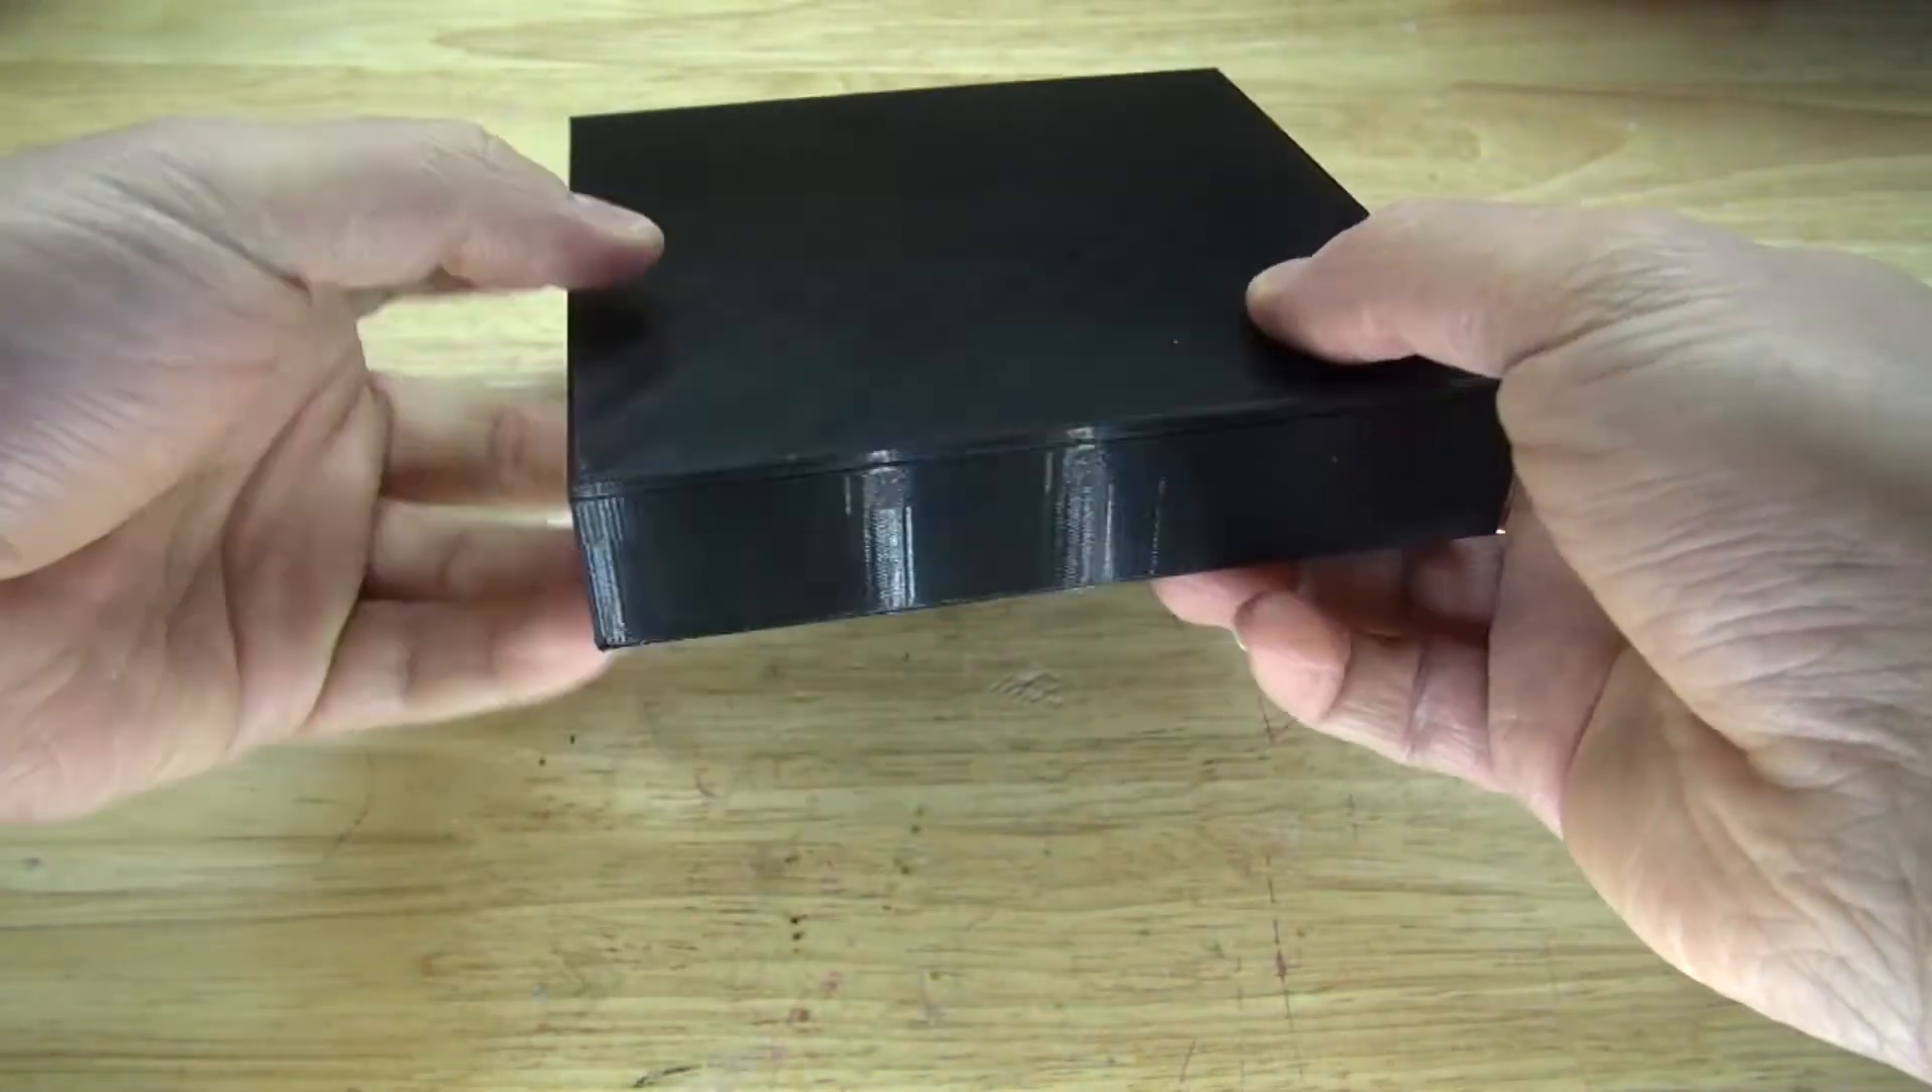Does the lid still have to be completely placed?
No.